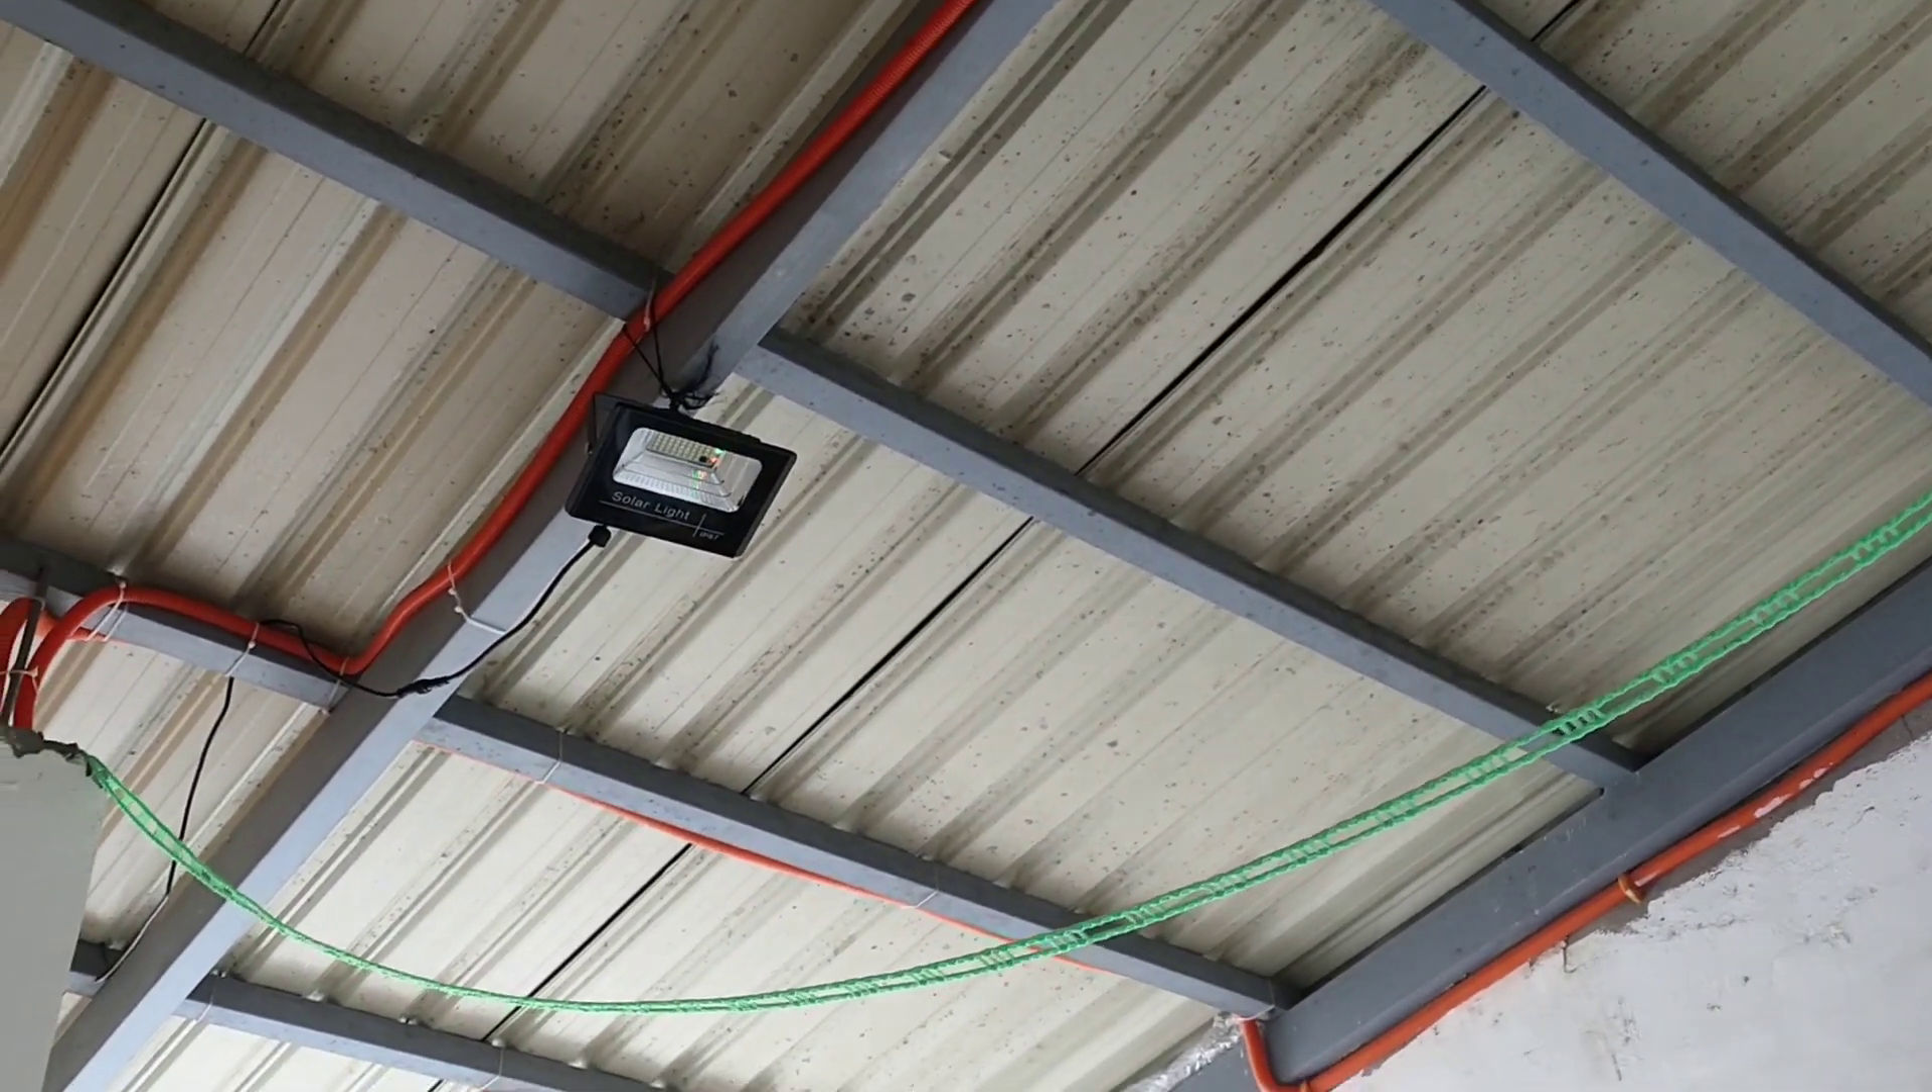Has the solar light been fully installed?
Yes.